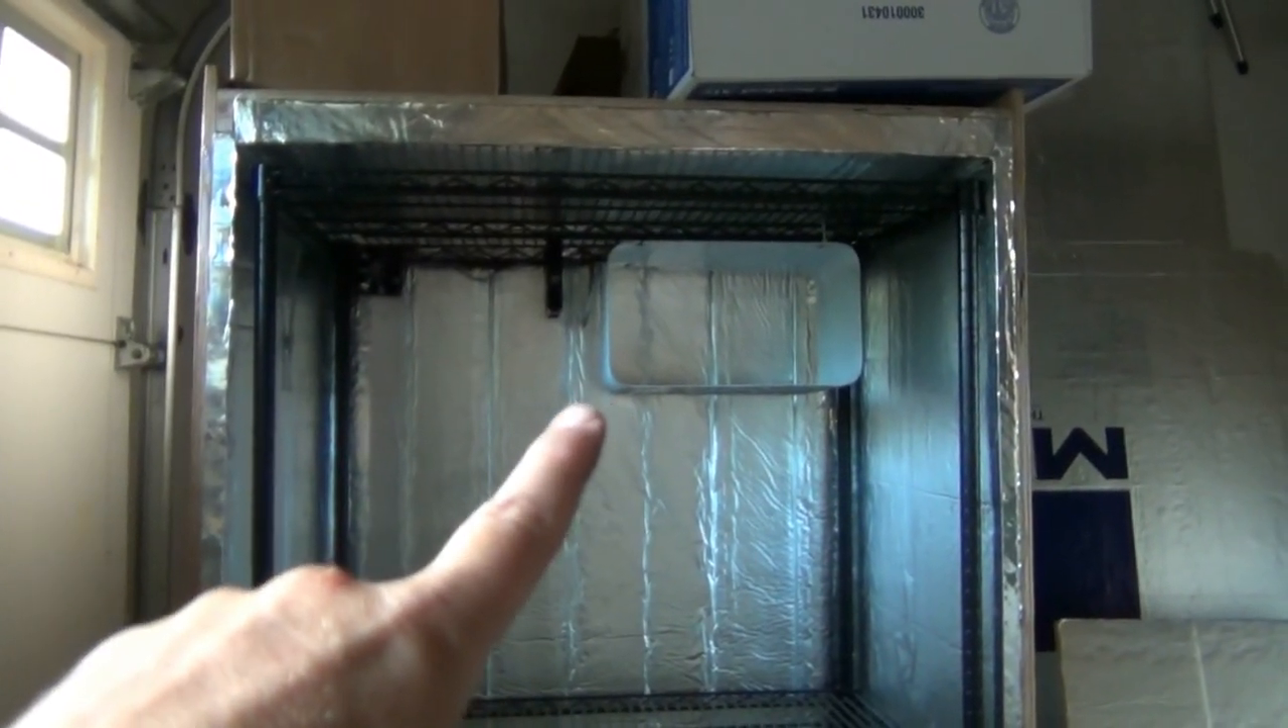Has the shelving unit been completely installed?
Yes.